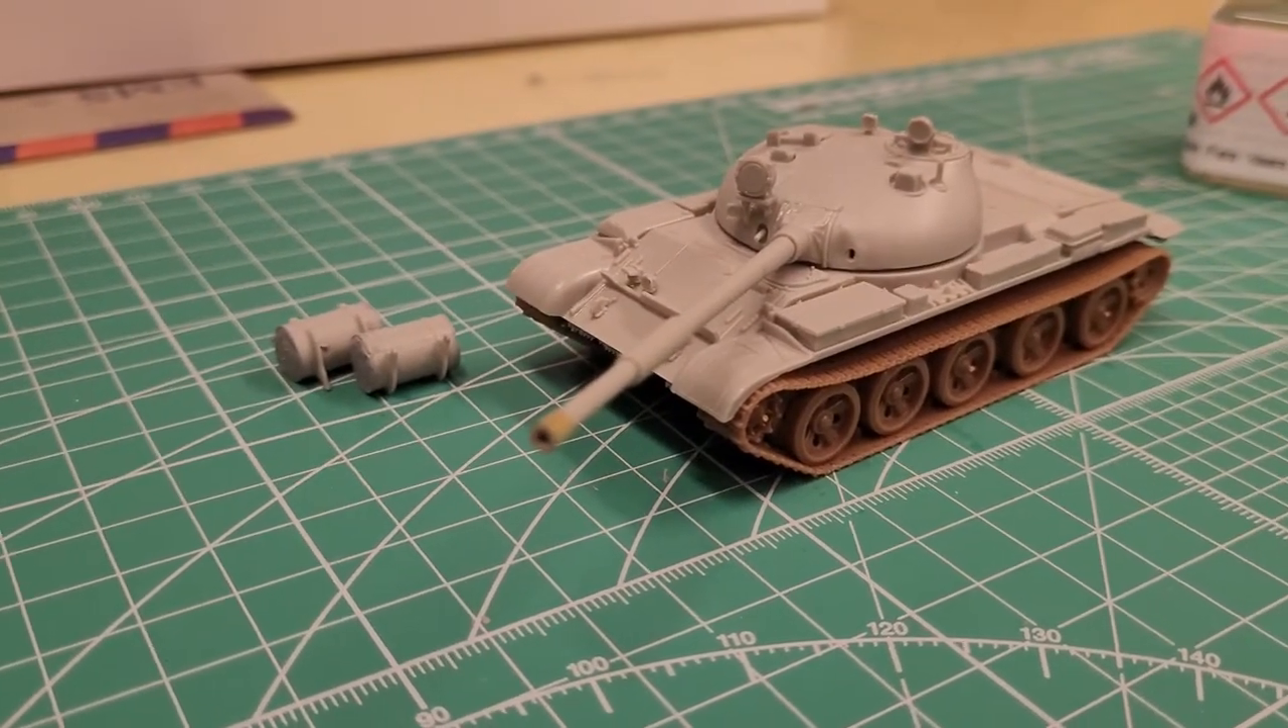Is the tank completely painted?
No.